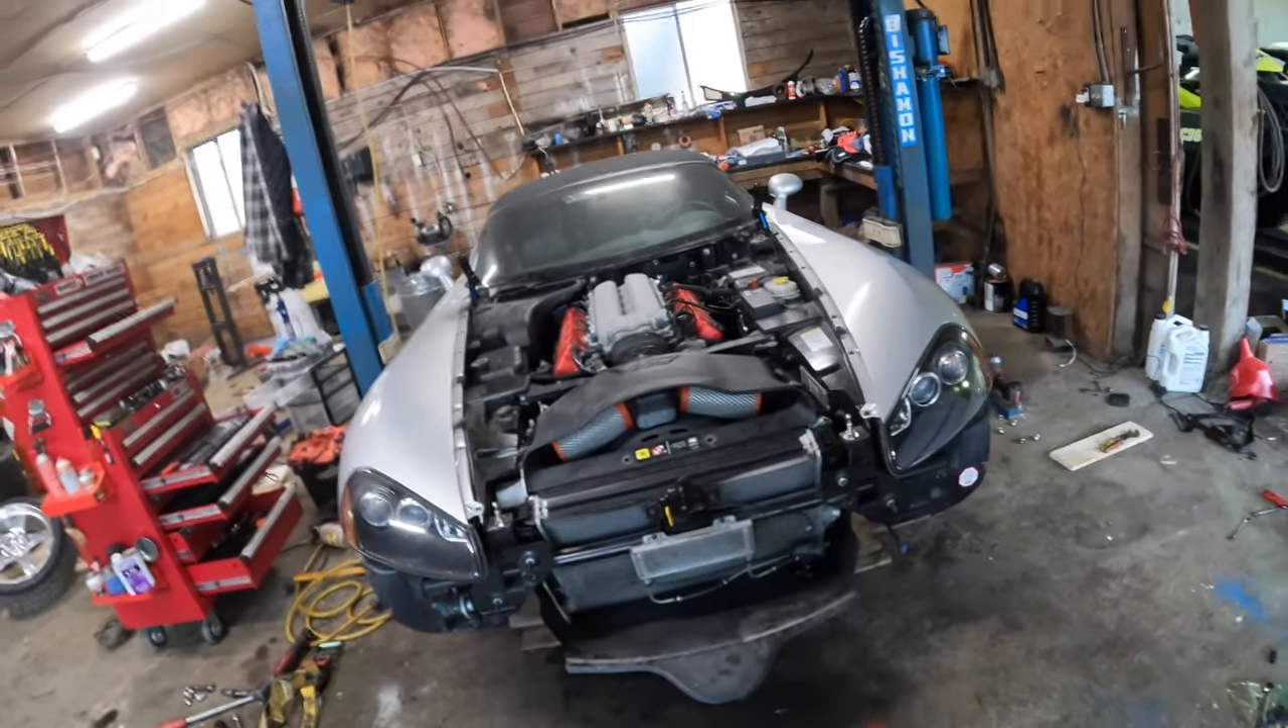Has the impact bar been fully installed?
No.